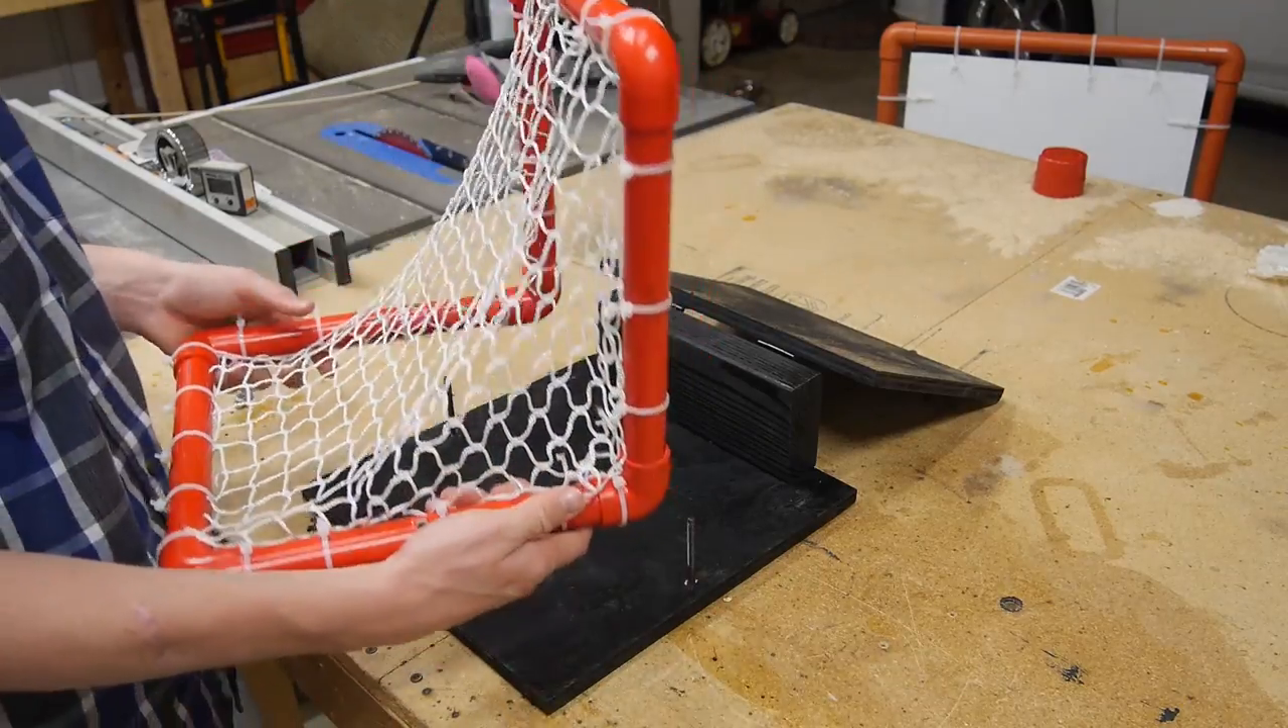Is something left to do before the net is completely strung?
No.